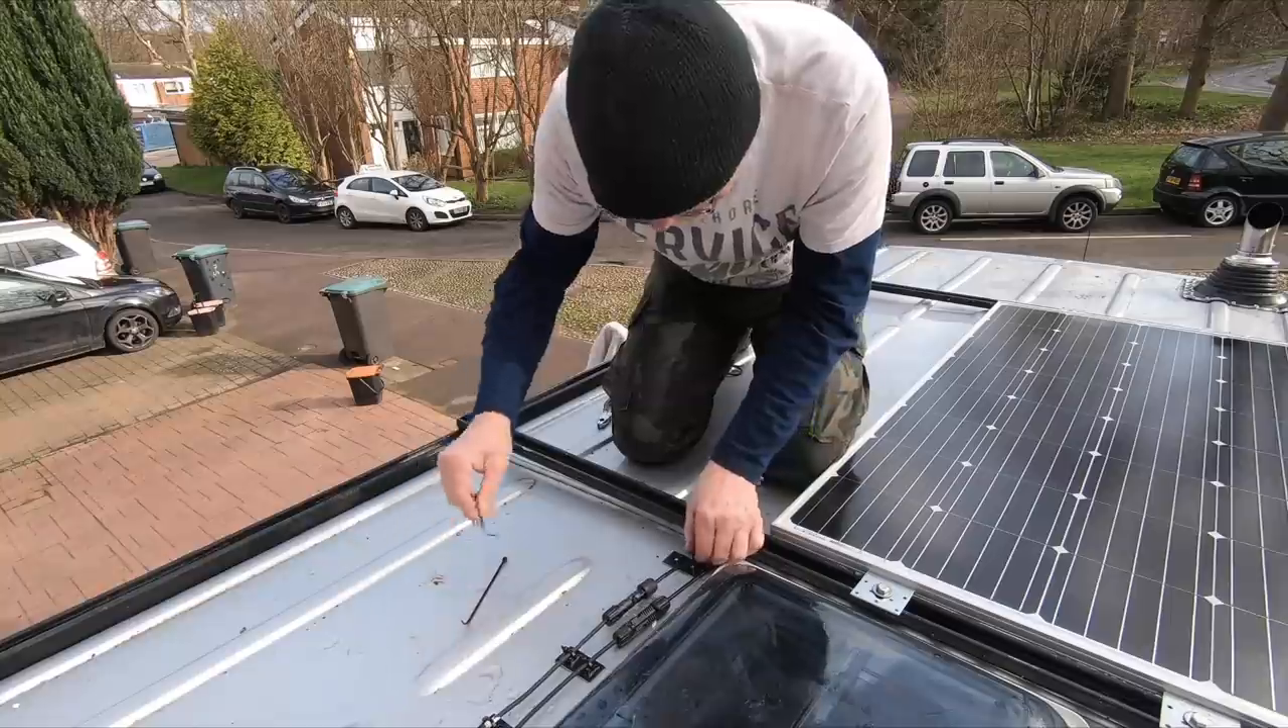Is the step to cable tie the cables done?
No.